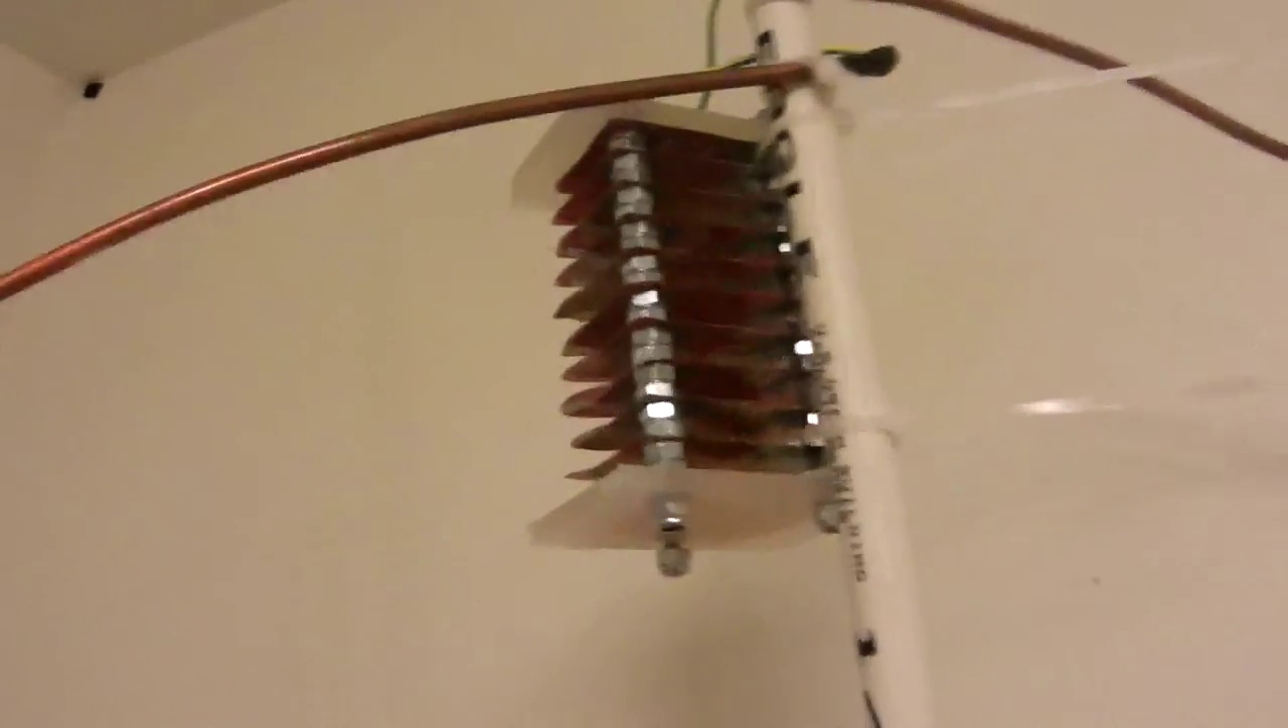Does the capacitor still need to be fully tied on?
No.